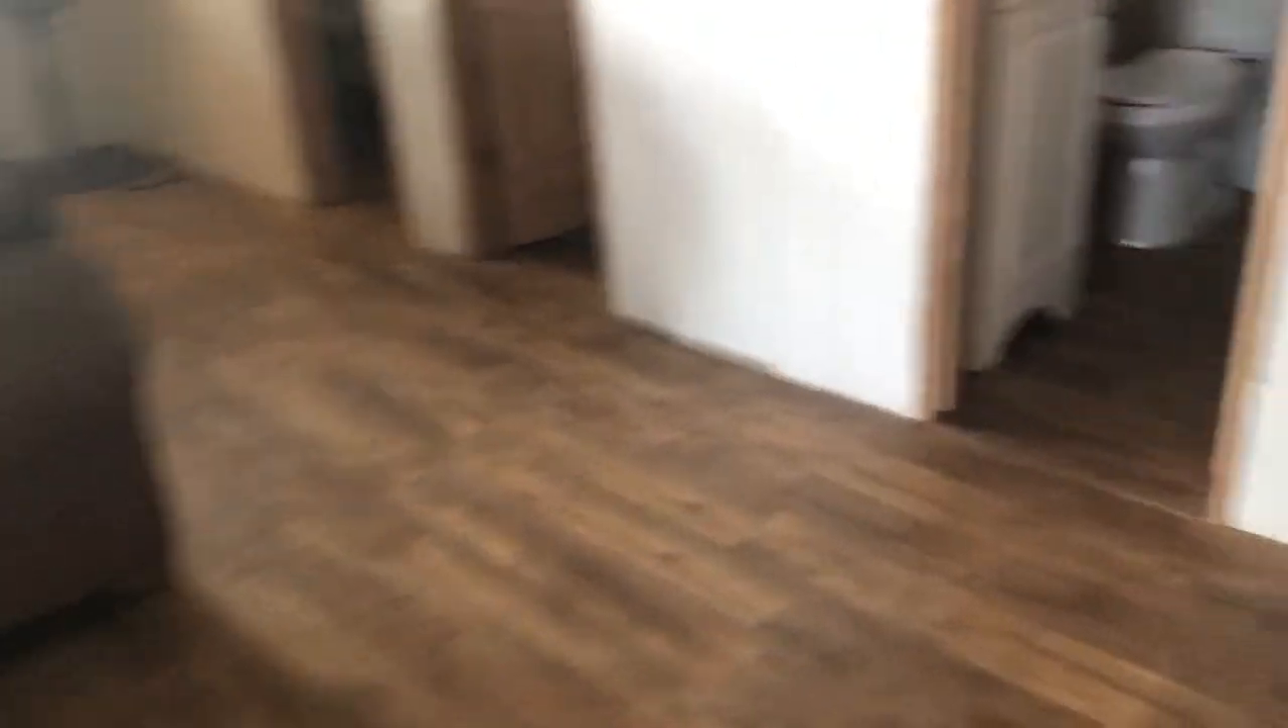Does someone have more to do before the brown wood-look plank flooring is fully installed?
No.